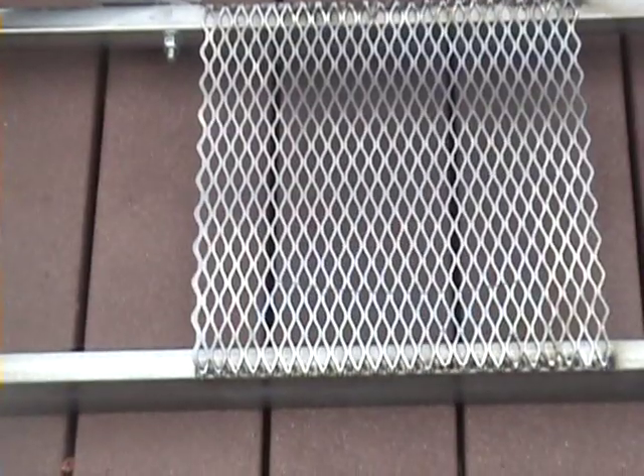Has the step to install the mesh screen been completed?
Yes.